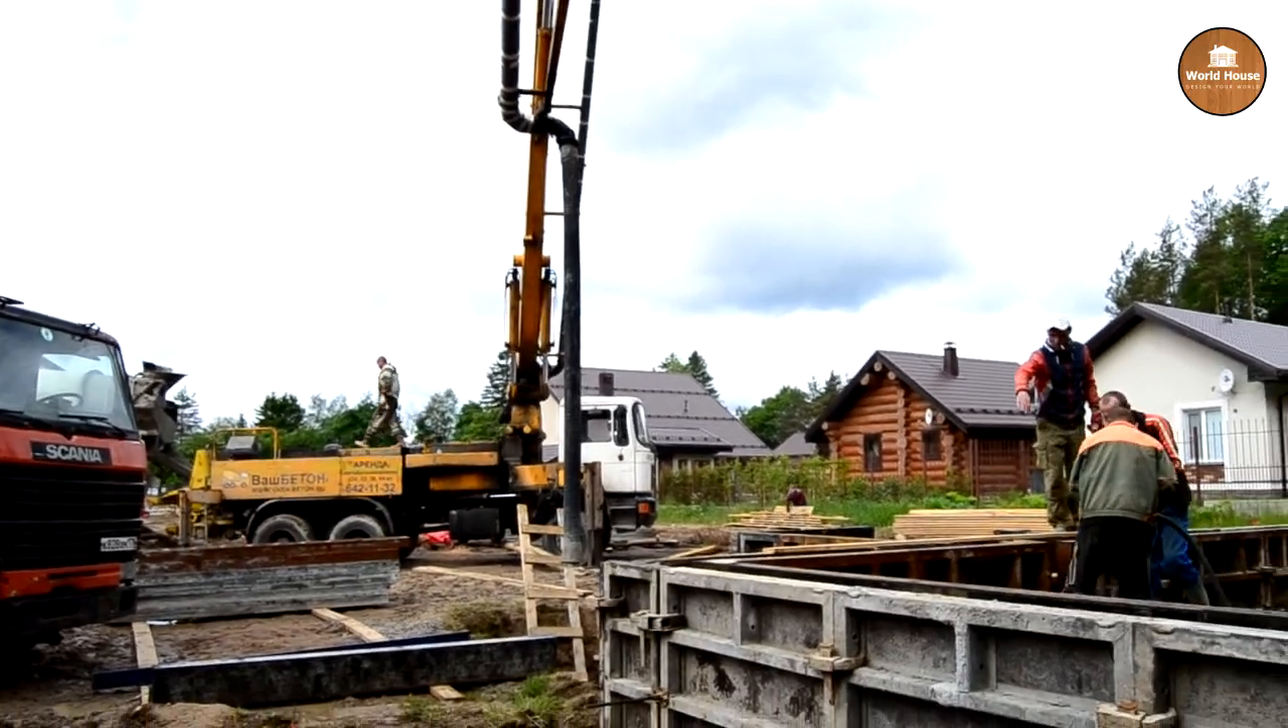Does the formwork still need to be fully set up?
No.